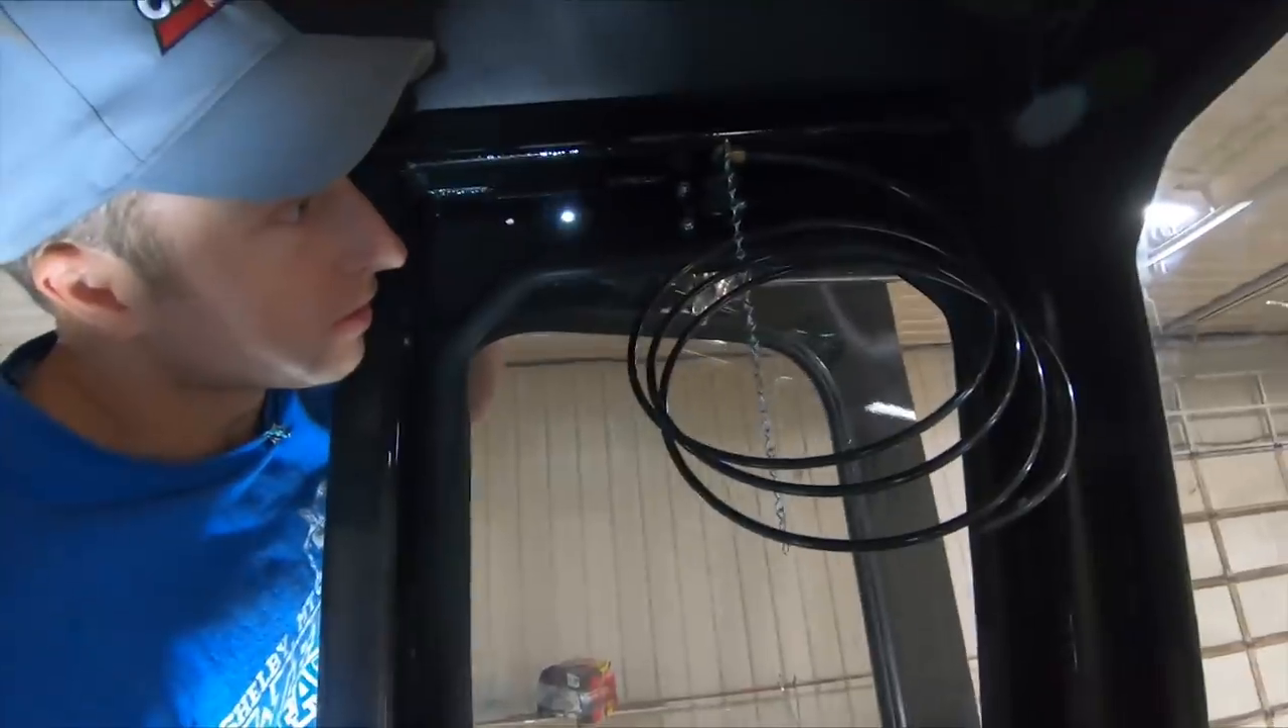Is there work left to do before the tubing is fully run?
Yes.